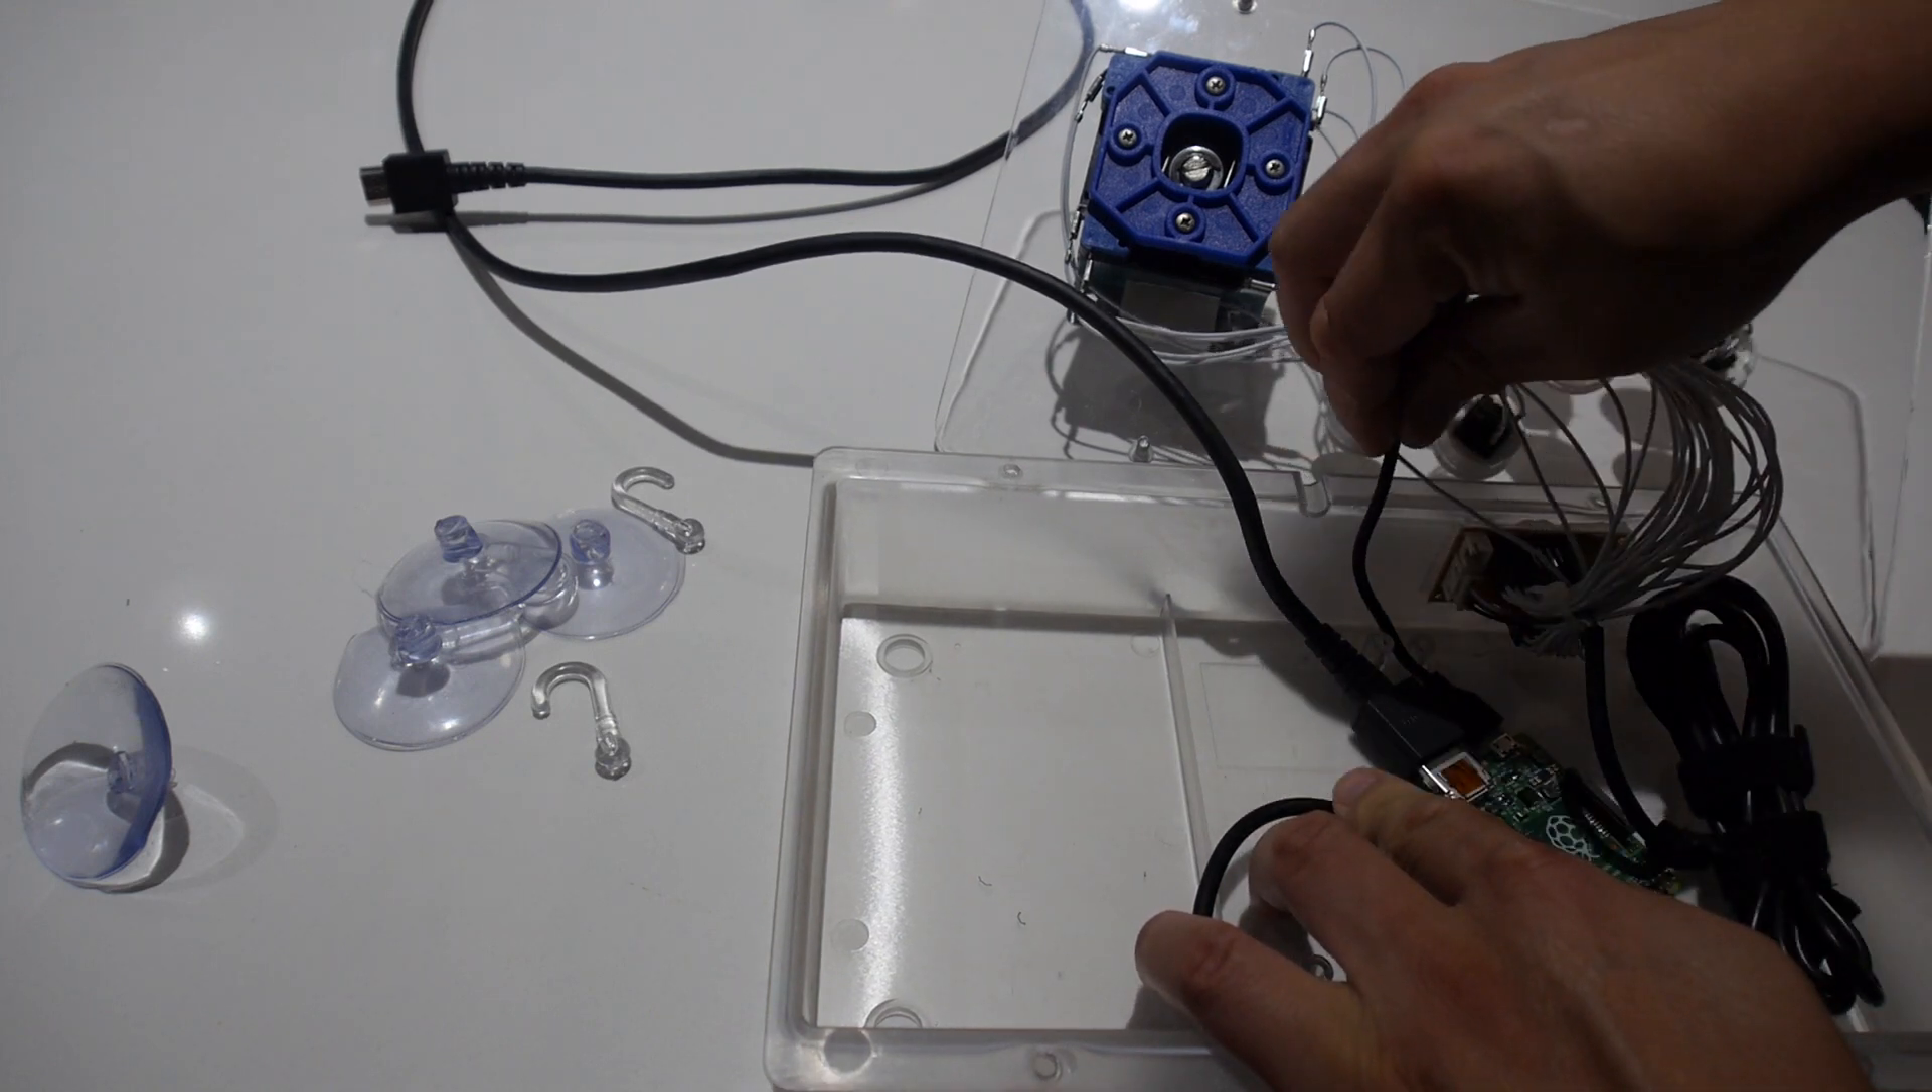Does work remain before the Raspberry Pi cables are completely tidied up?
Yes.